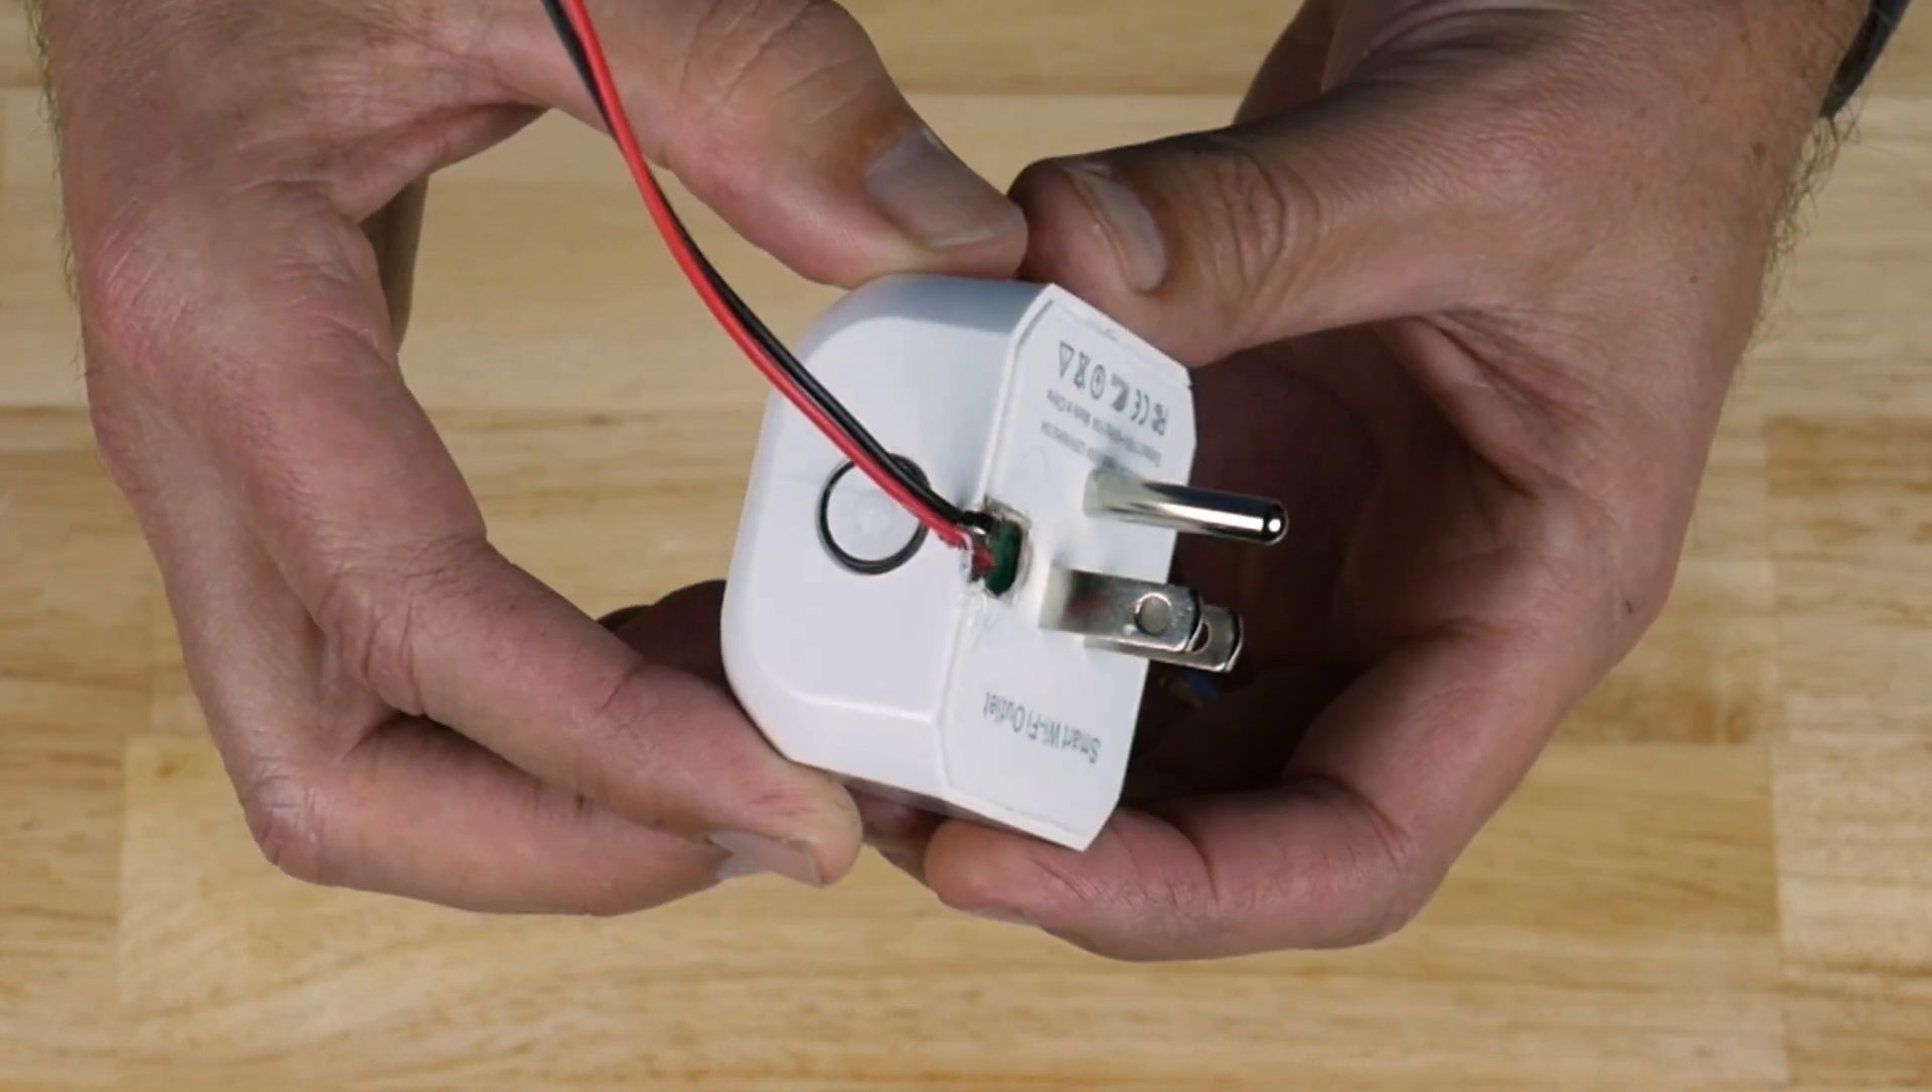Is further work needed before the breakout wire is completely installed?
No.